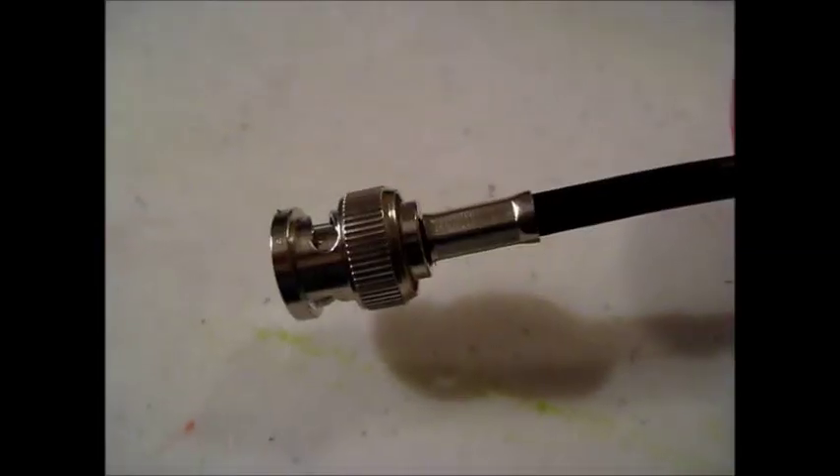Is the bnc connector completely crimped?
Yes.